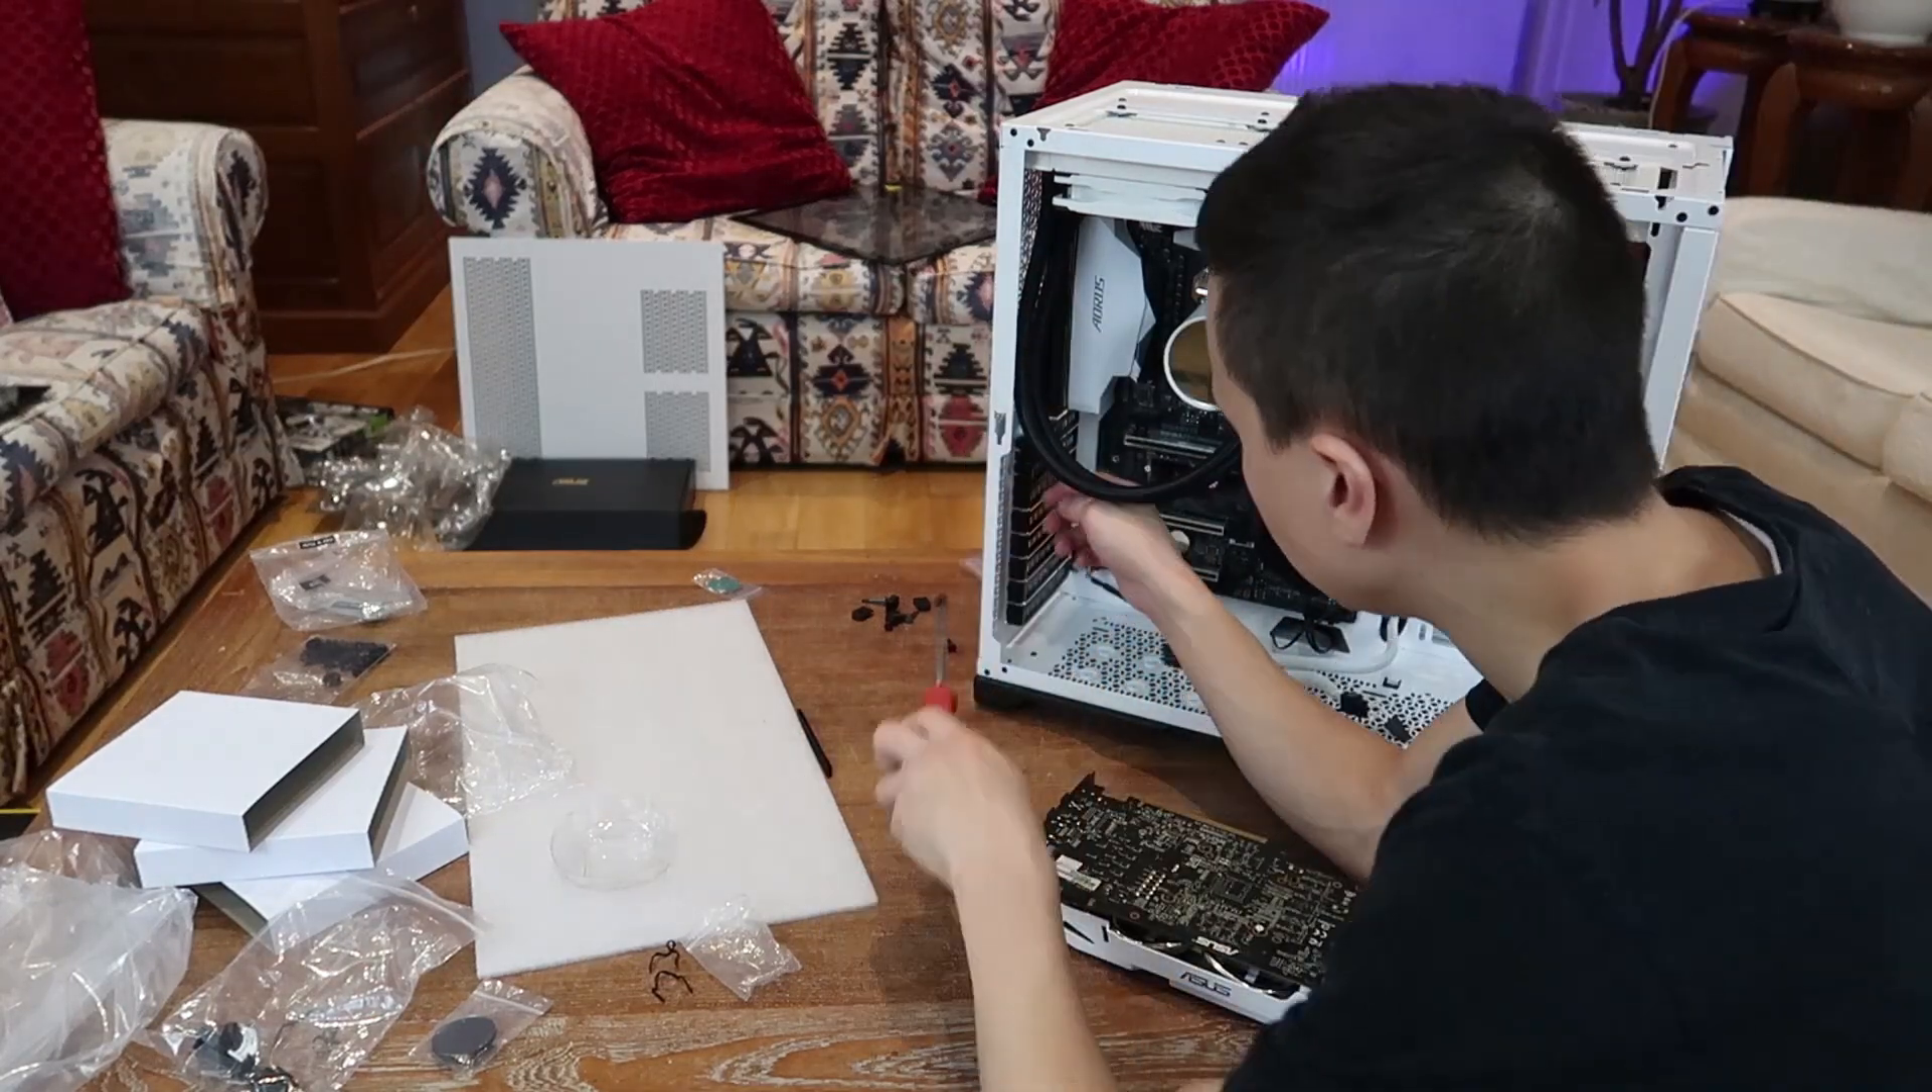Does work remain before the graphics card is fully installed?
Yes.